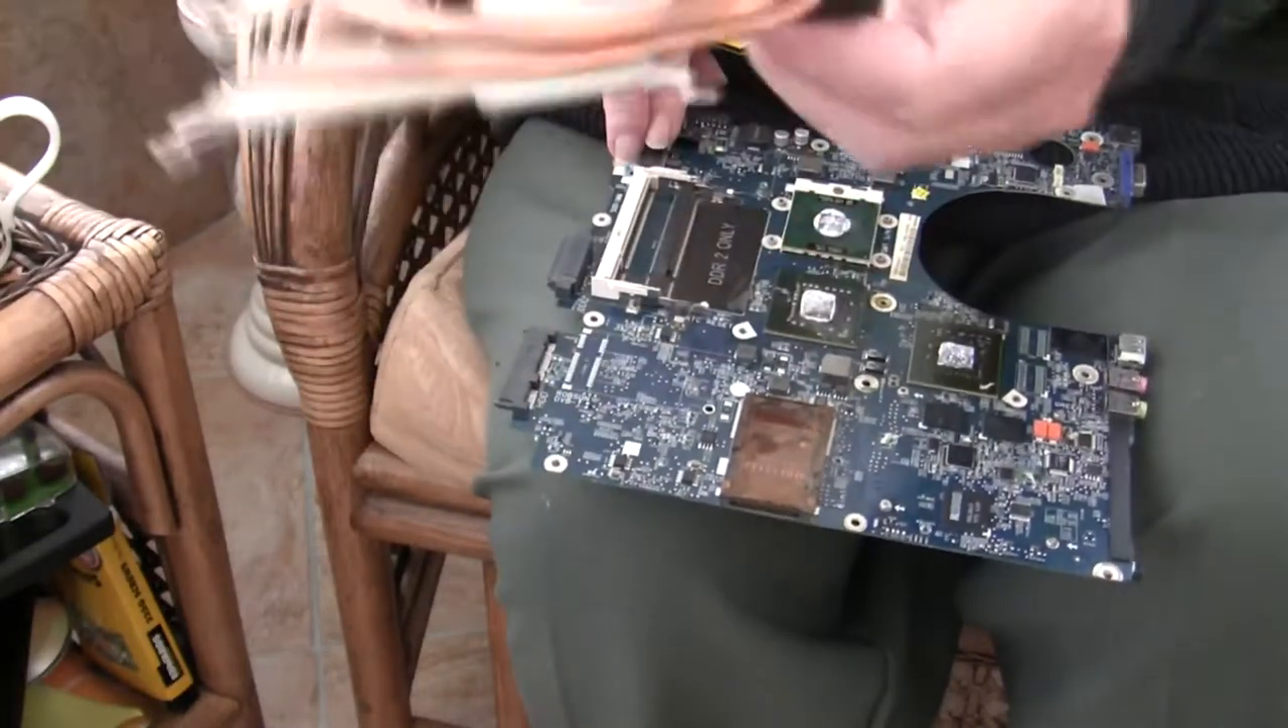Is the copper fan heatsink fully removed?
Yes.